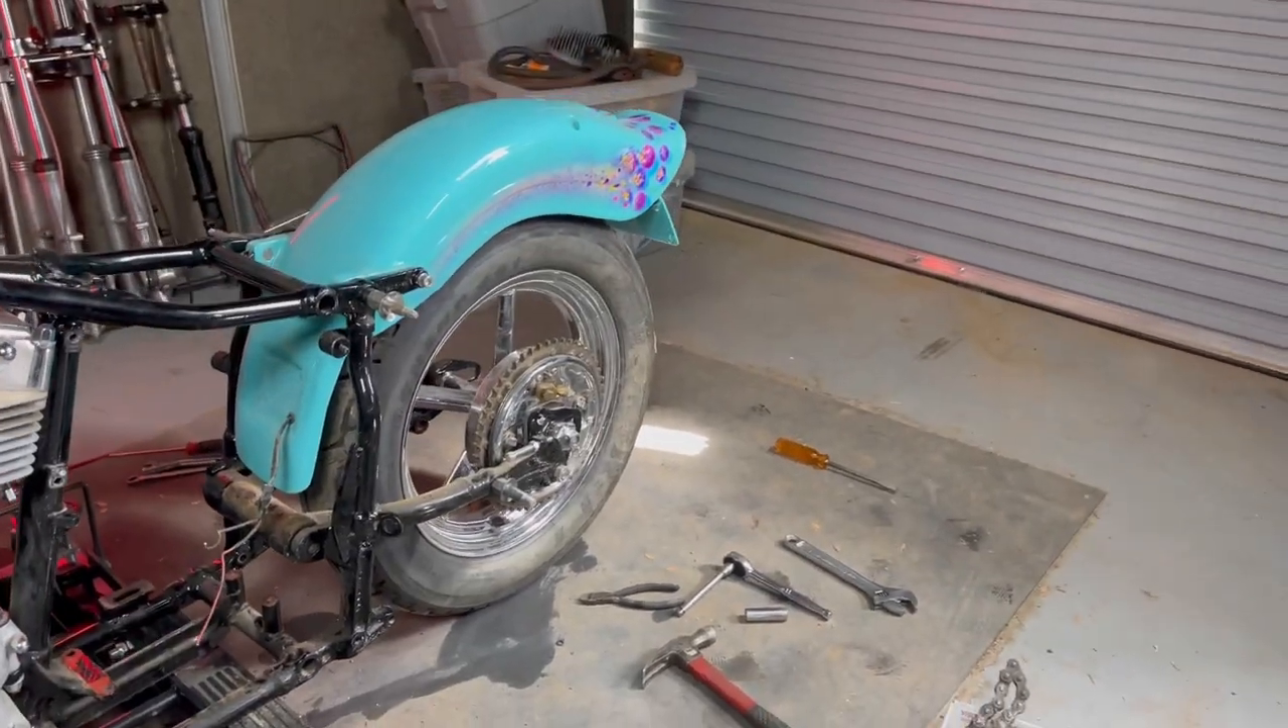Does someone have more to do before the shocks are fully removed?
No.